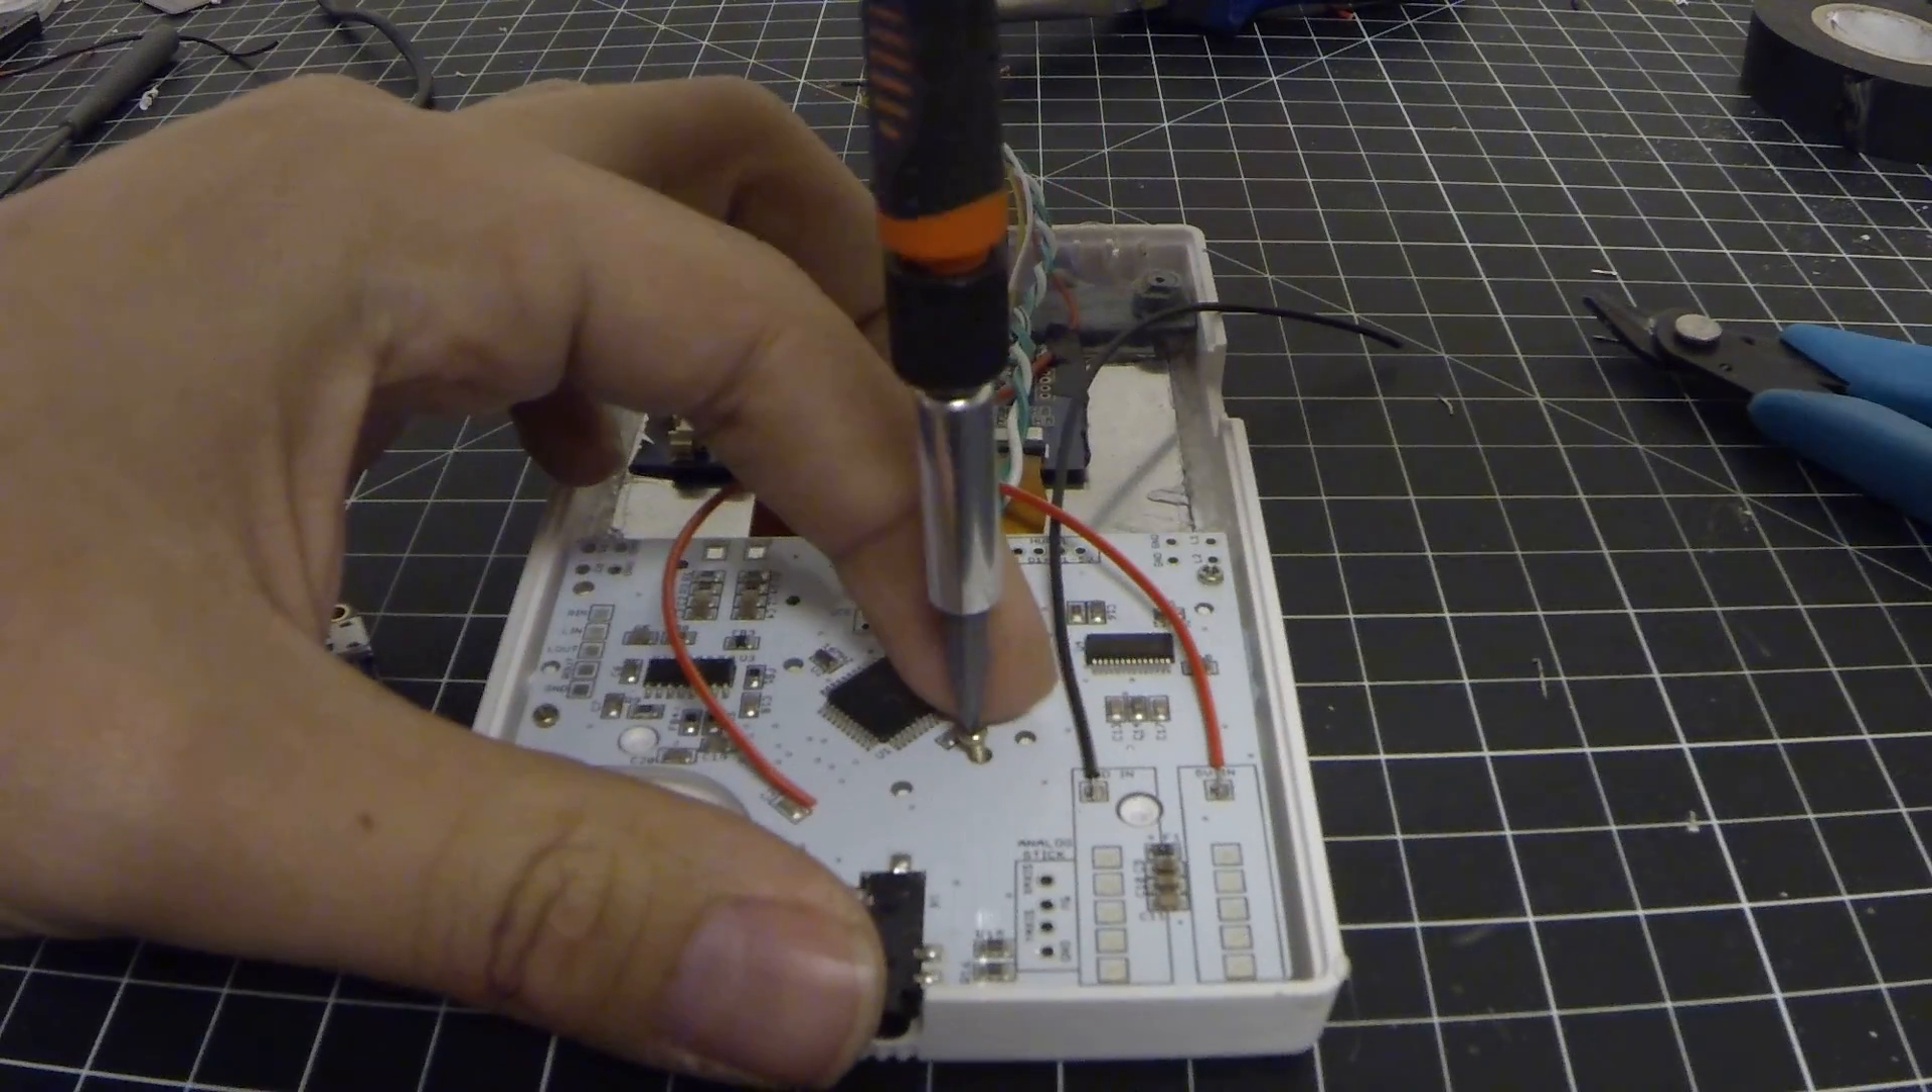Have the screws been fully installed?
No.